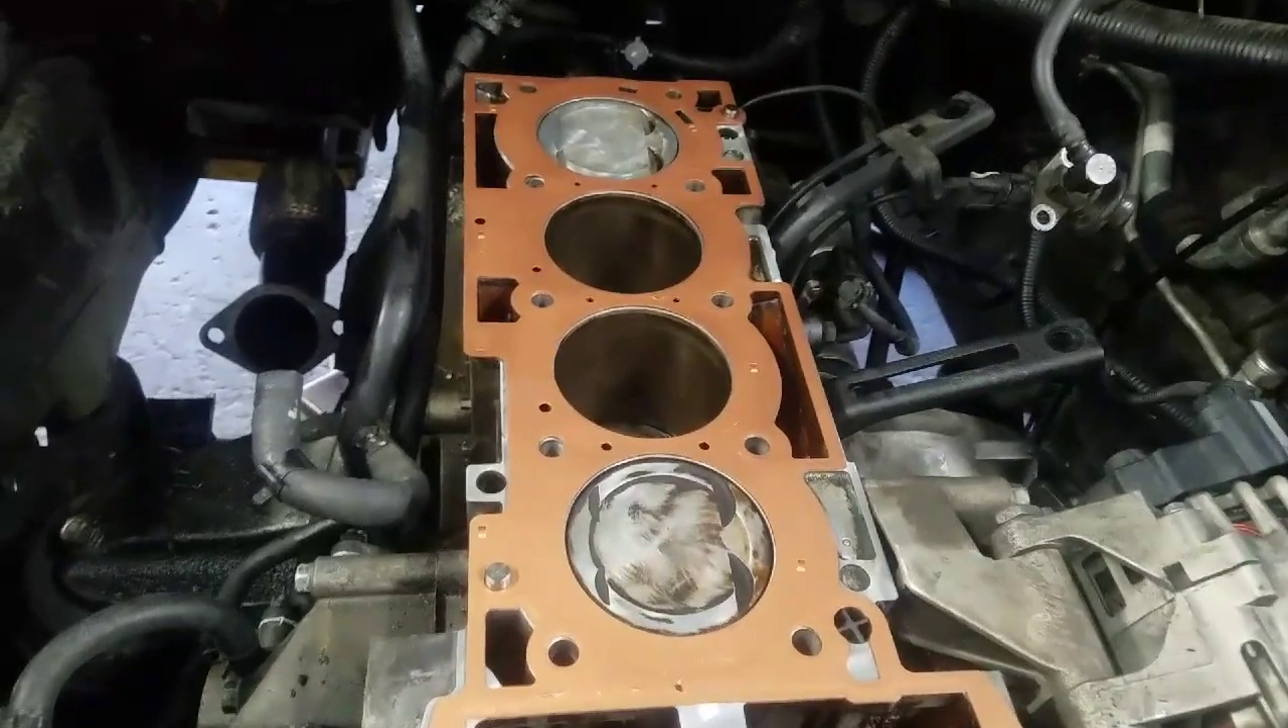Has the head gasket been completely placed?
Yes.